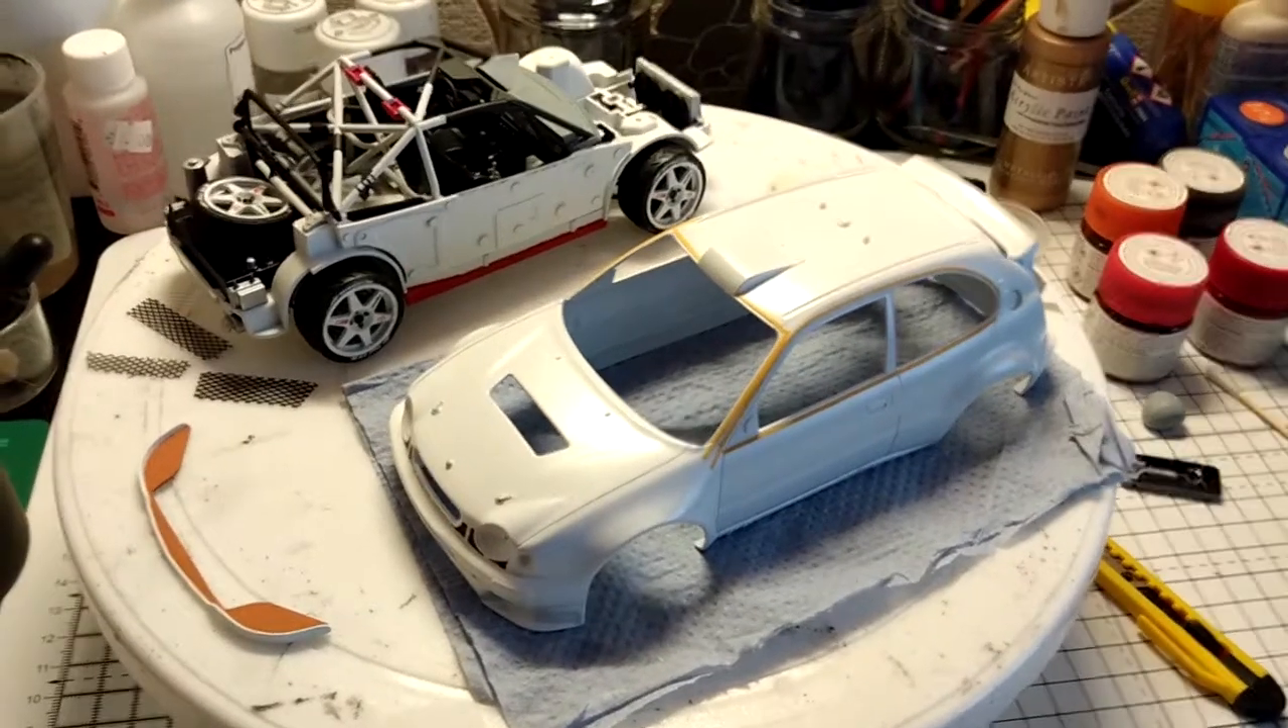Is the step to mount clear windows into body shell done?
No.